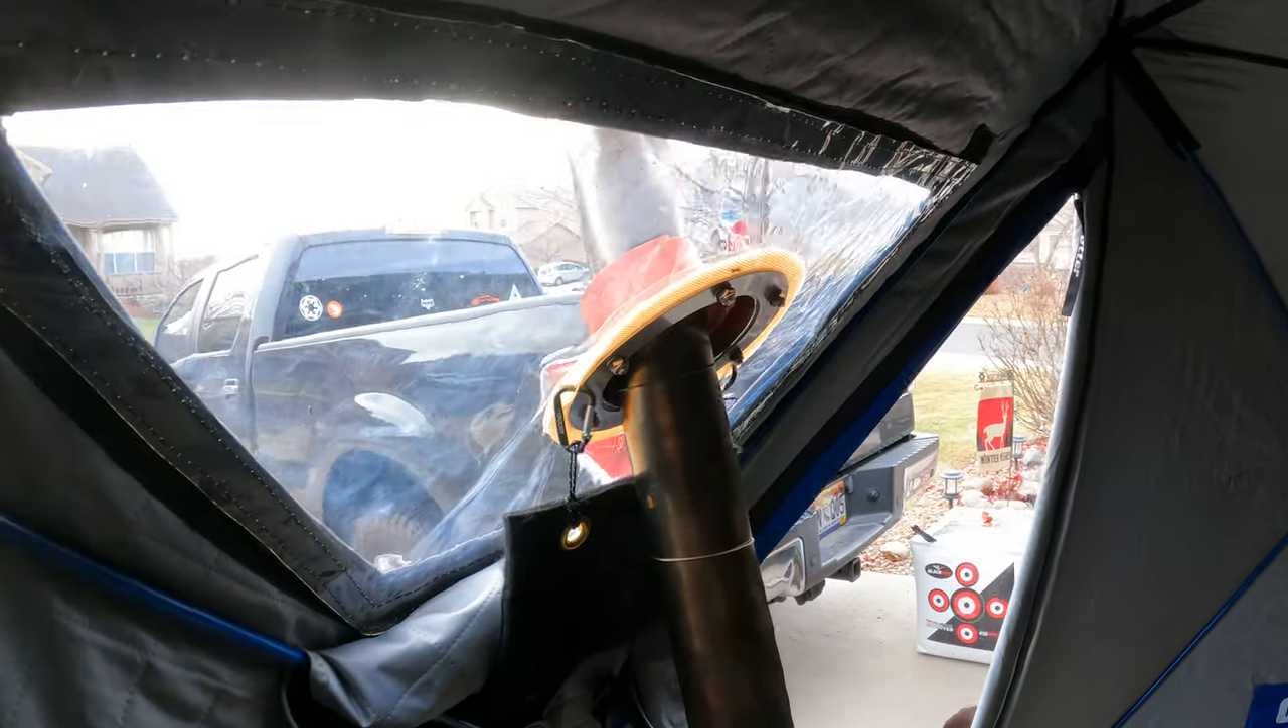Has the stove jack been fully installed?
Yes.